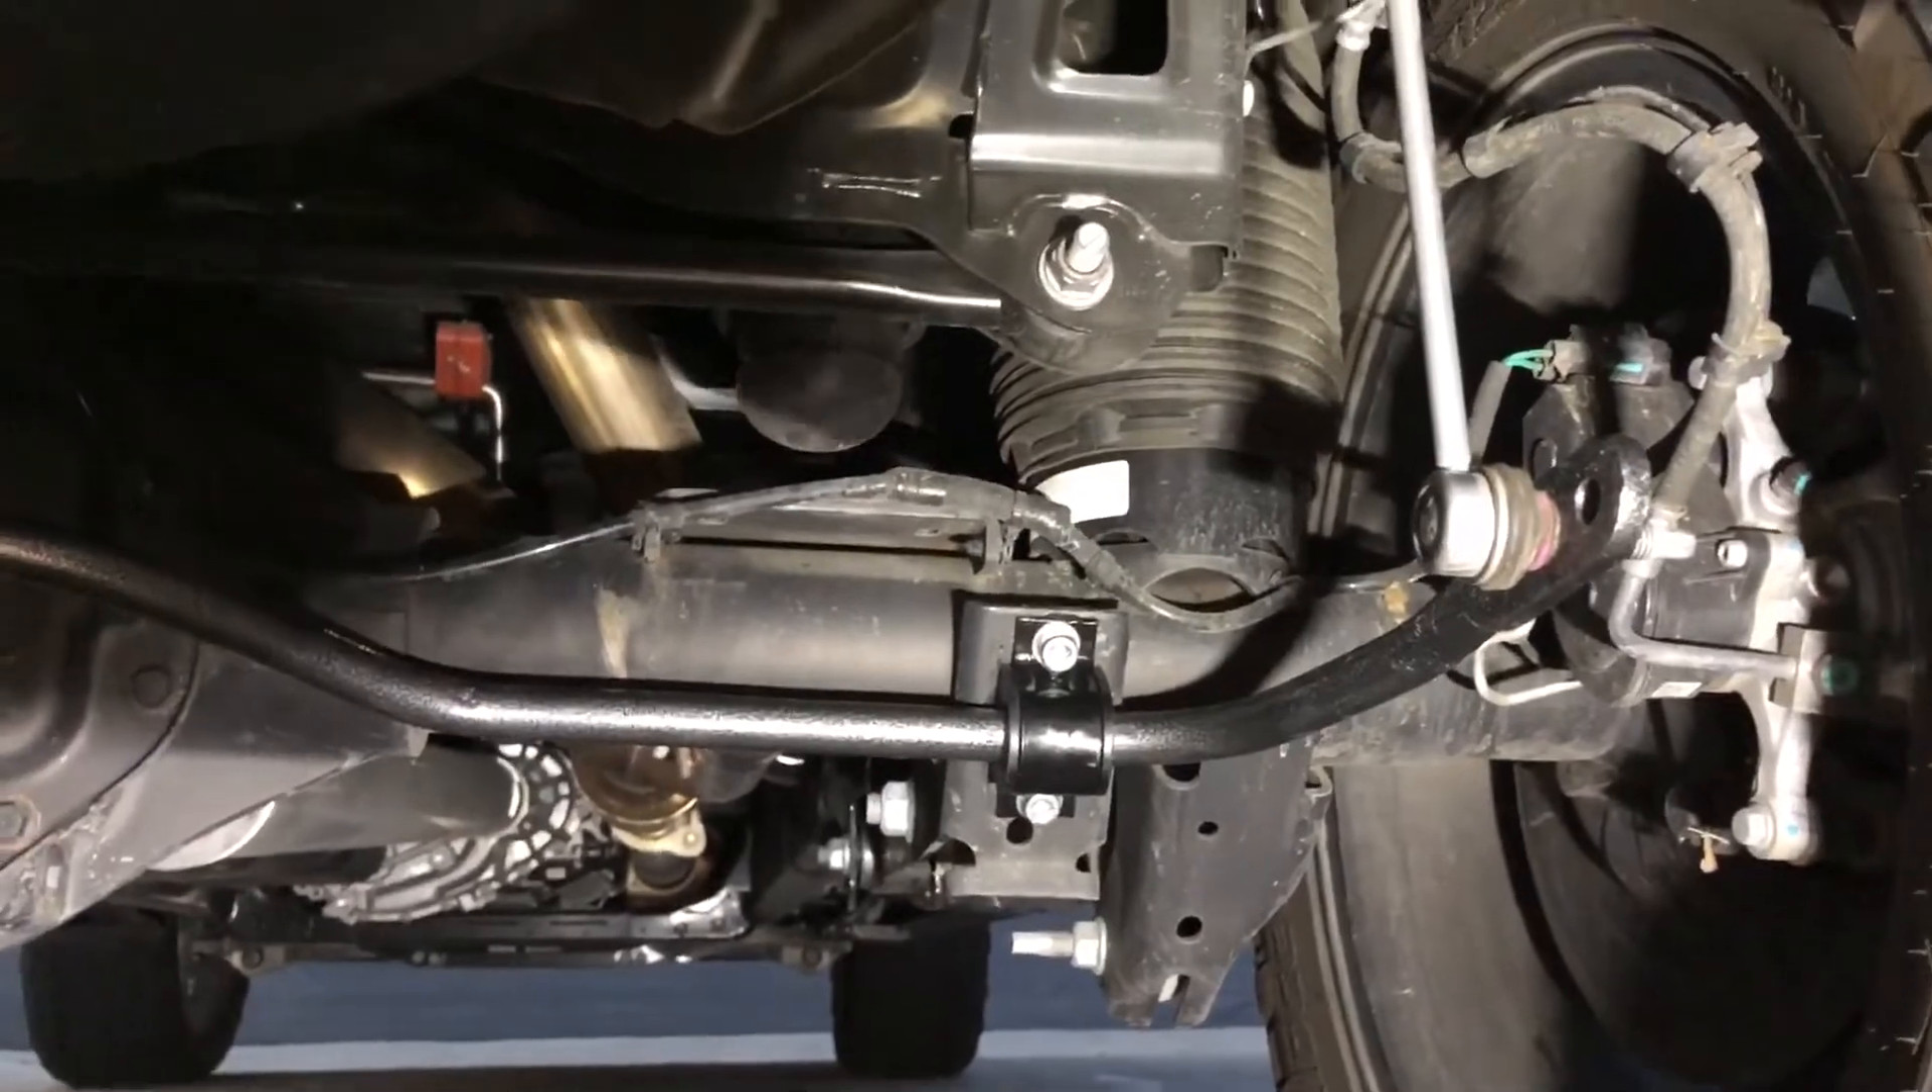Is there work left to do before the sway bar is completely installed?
No.